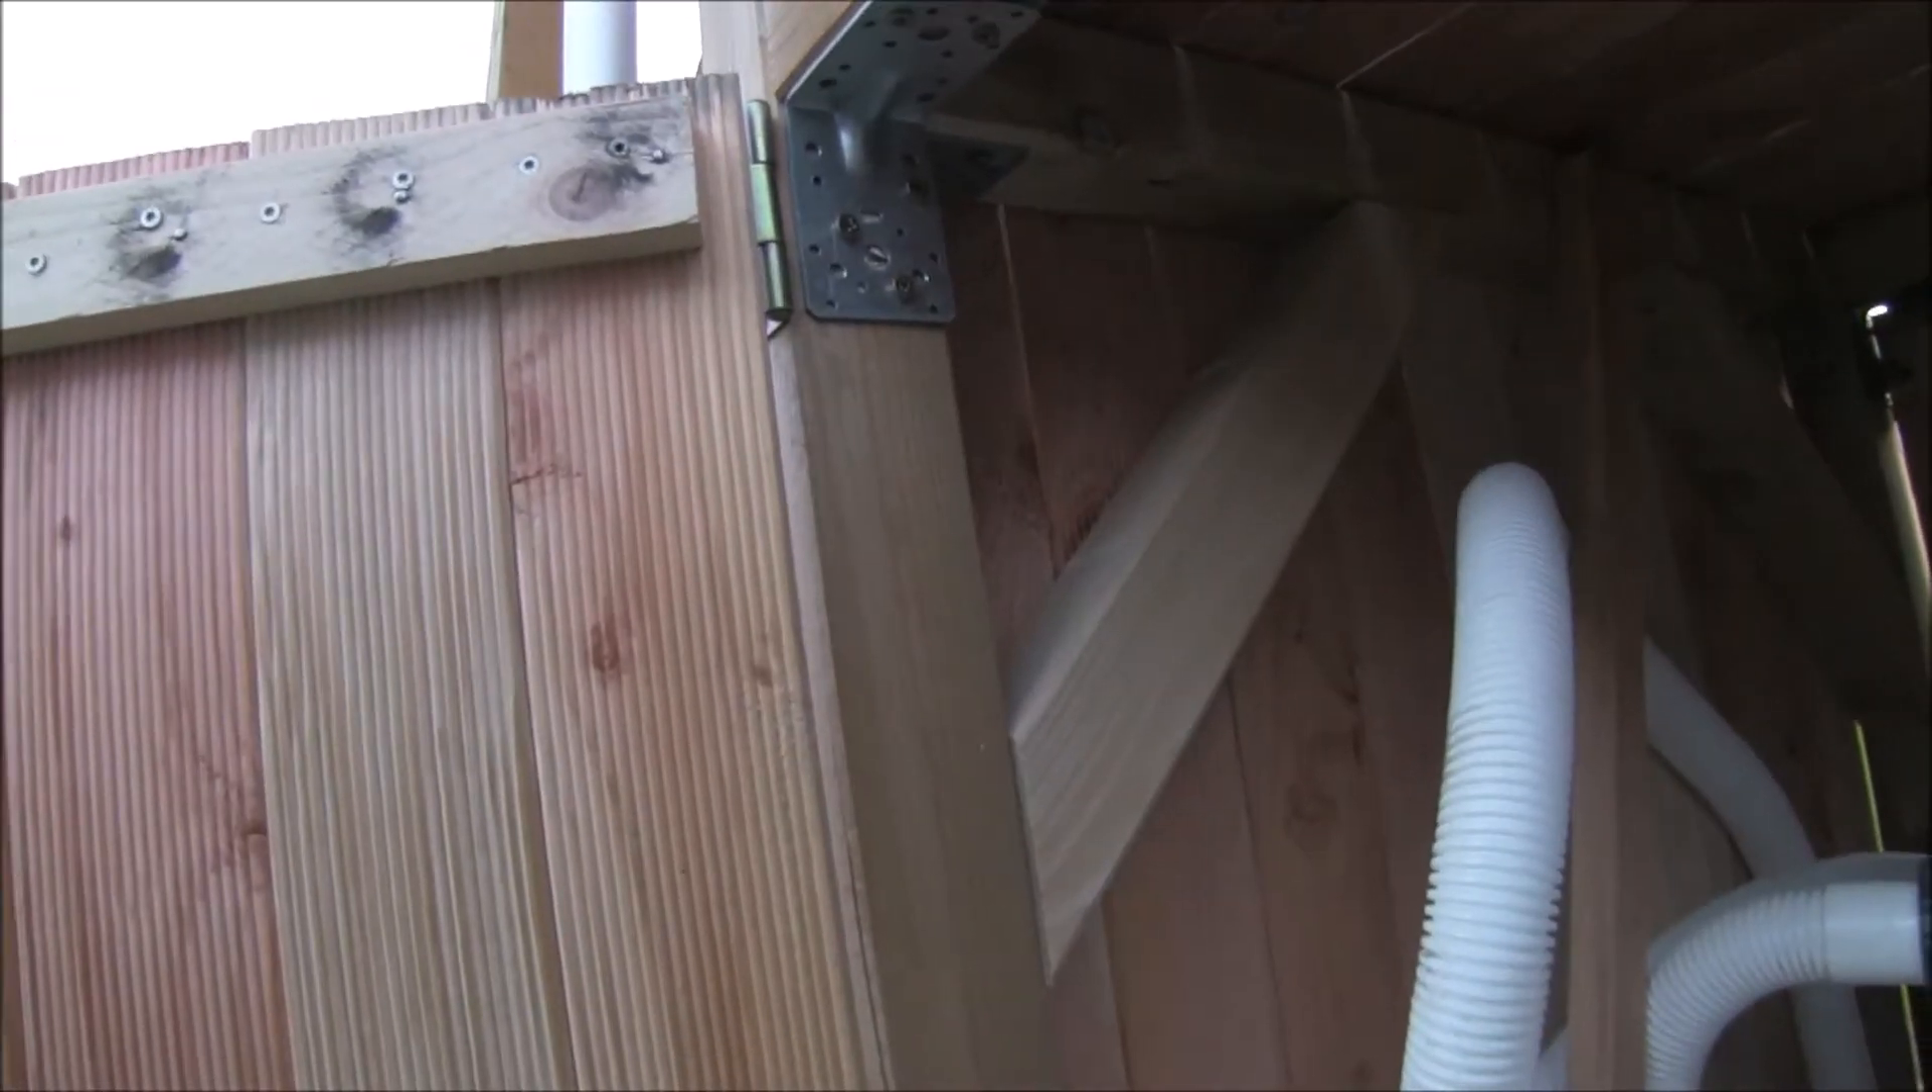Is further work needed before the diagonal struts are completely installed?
No.